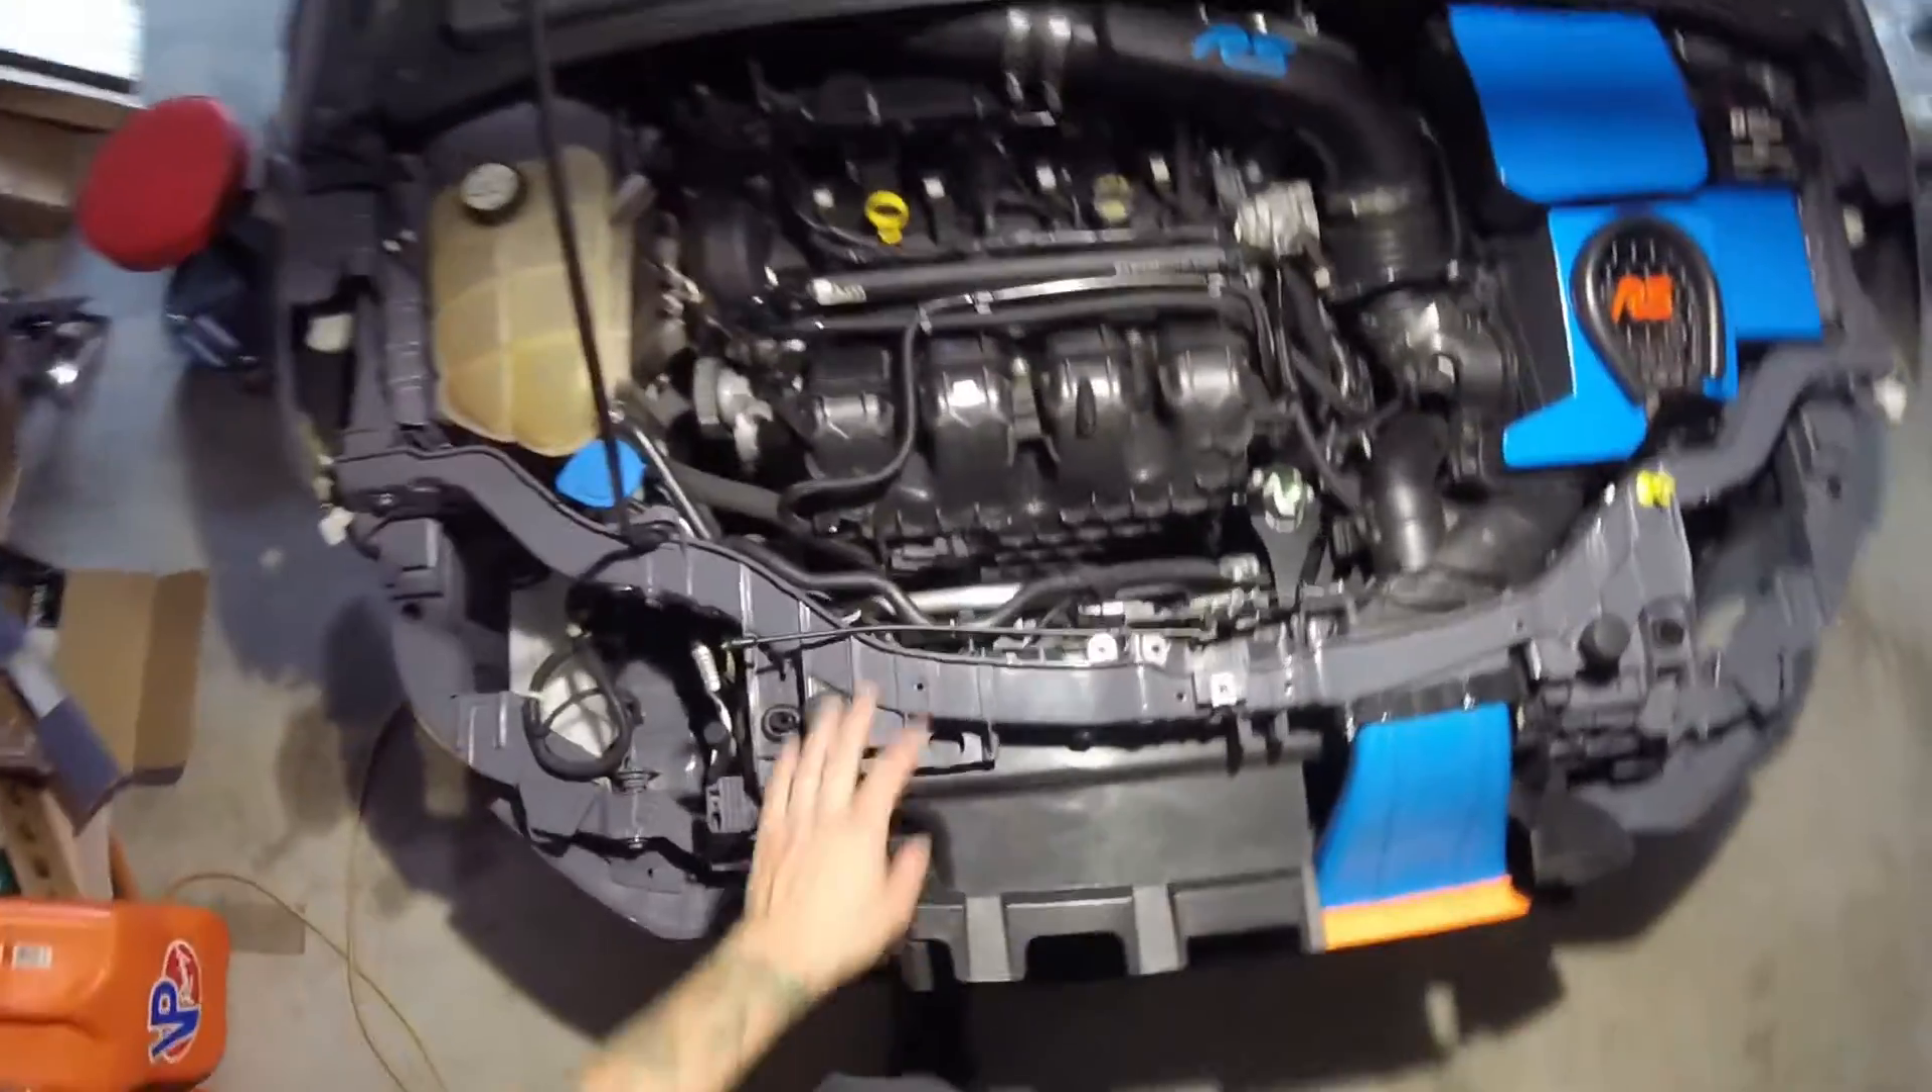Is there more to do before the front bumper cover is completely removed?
No.